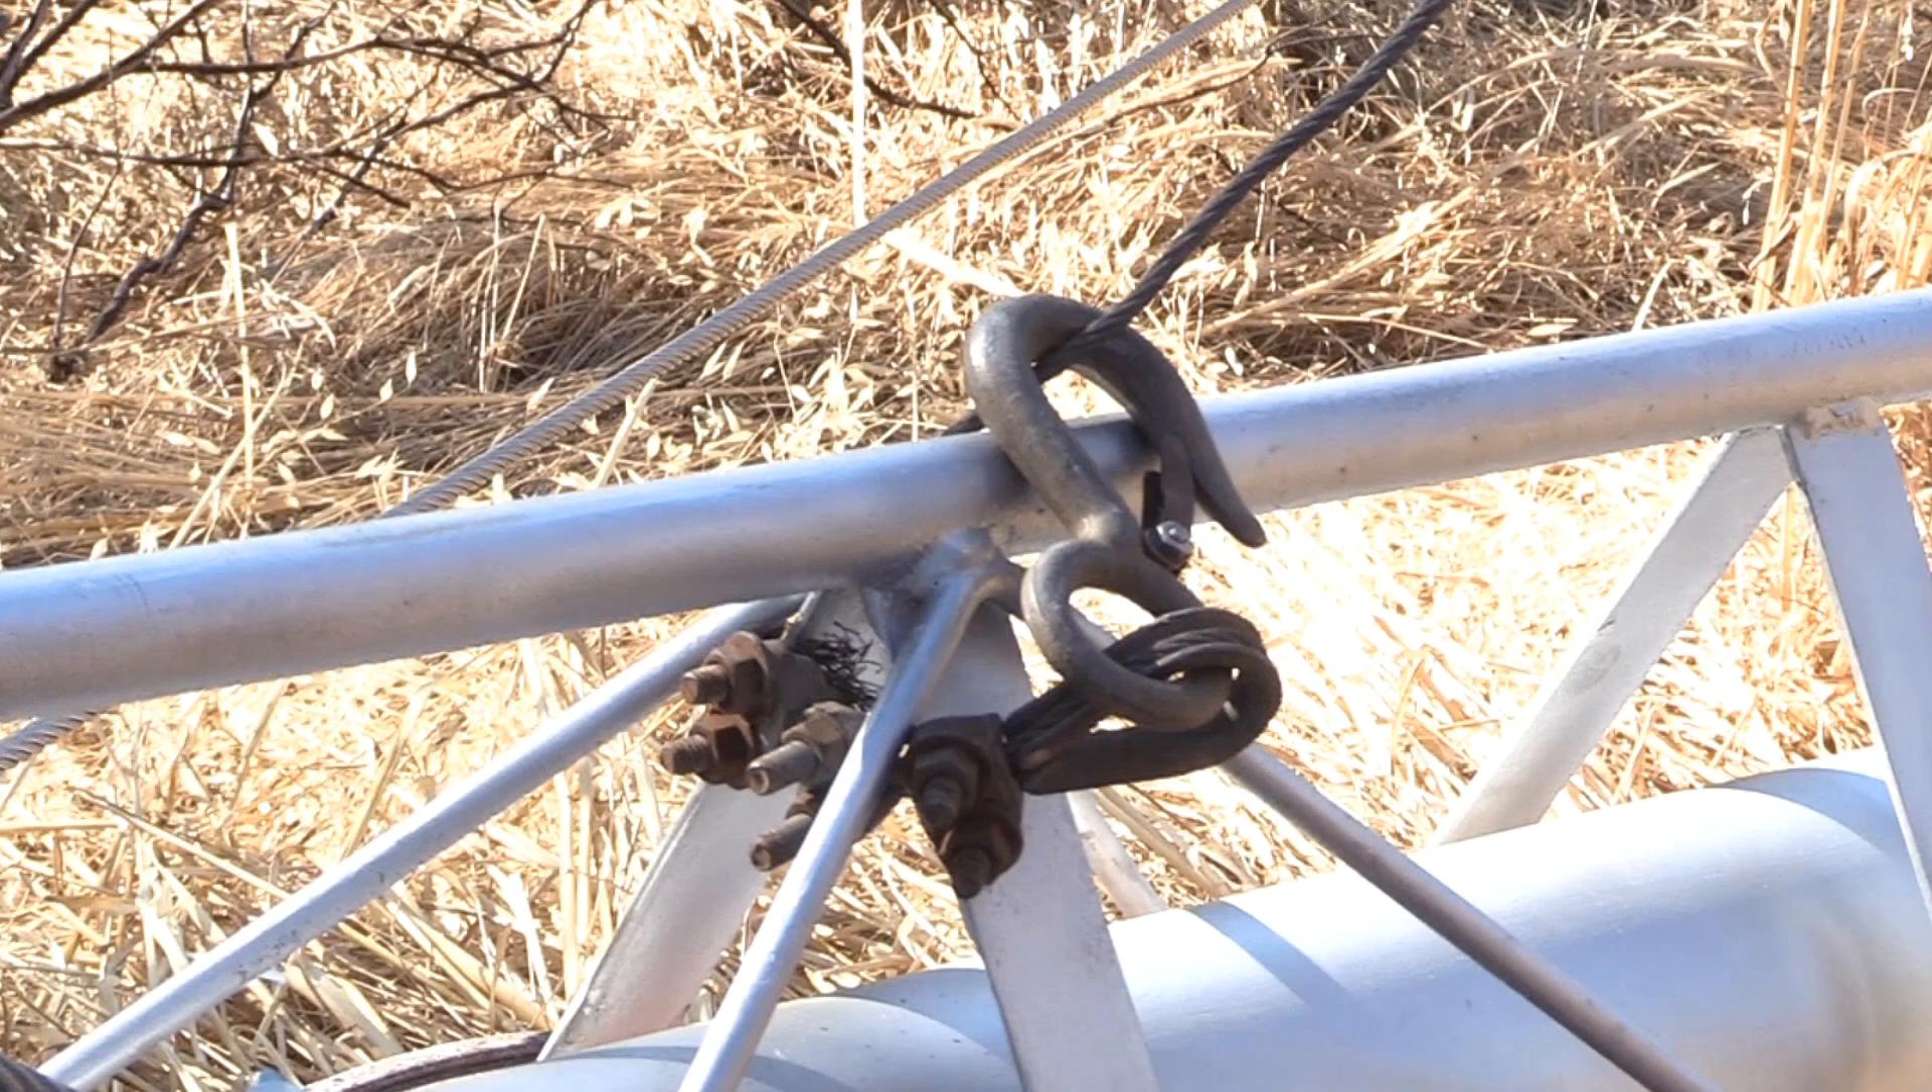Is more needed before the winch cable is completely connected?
No.